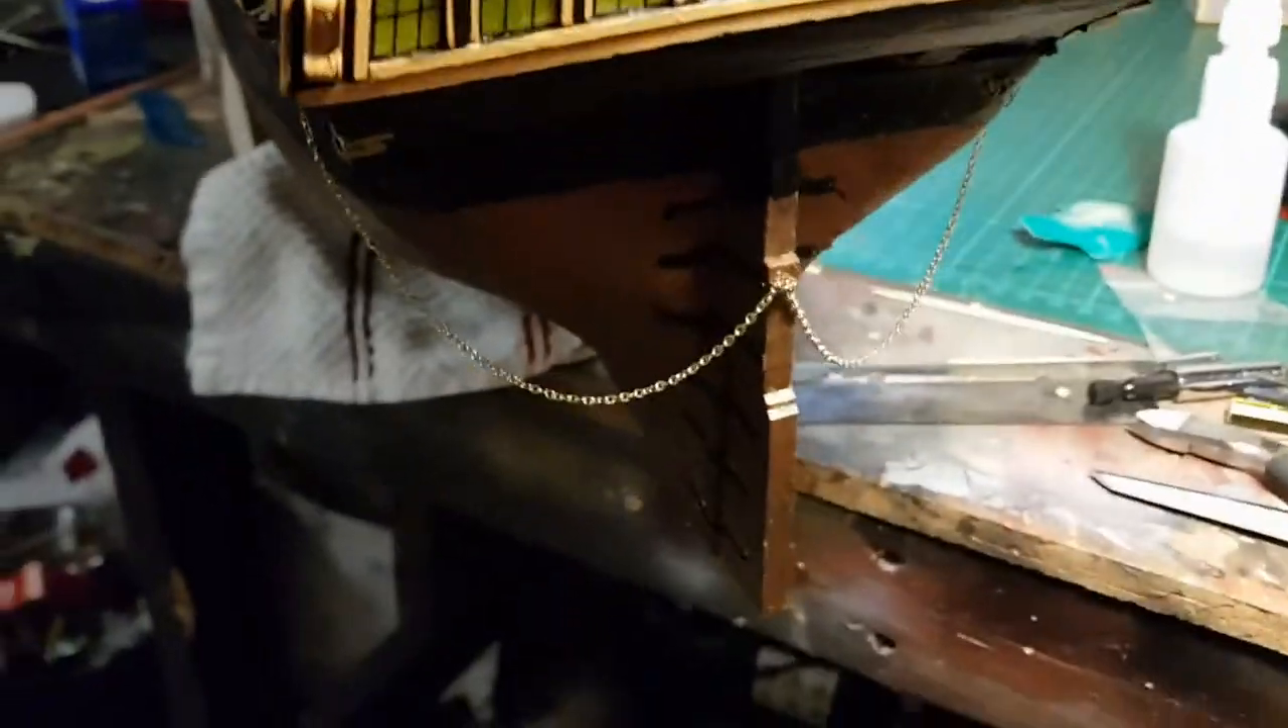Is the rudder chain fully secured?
Yes.